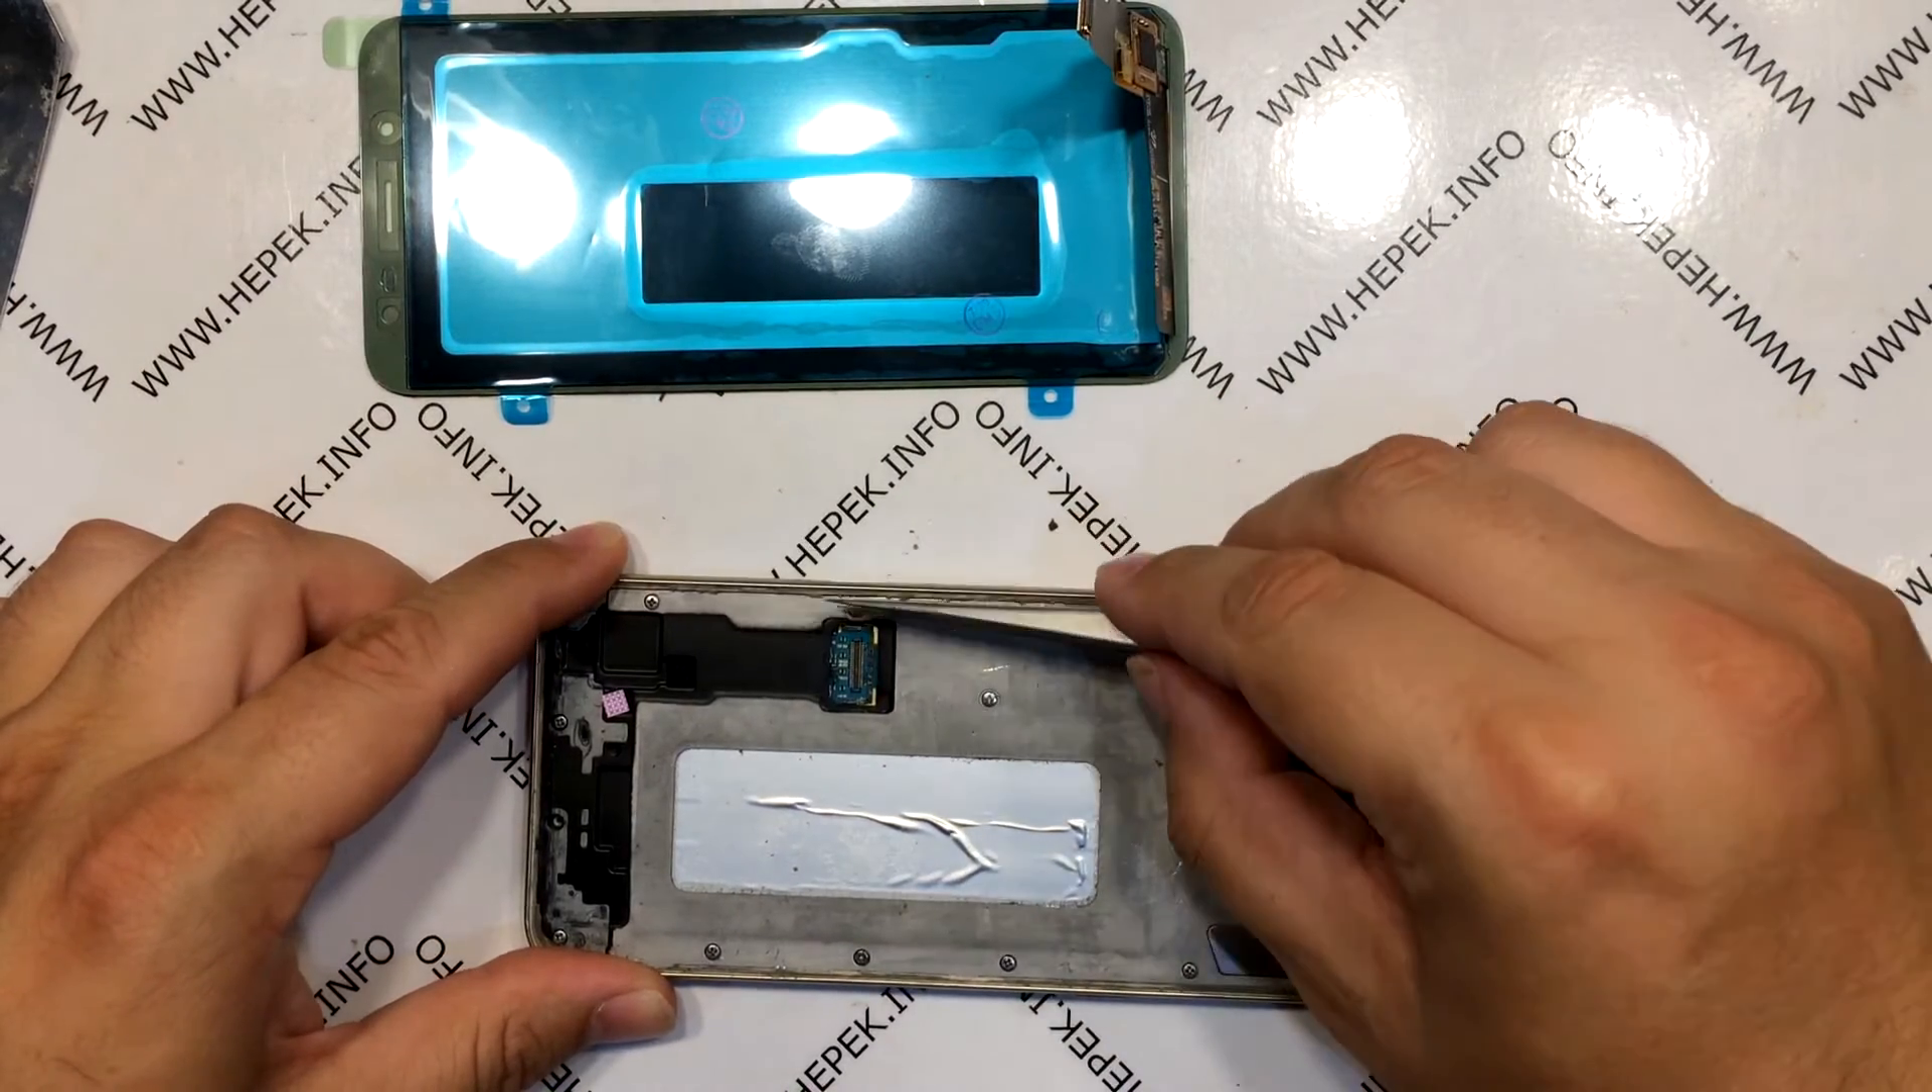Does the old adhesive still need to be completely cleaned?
Yes.